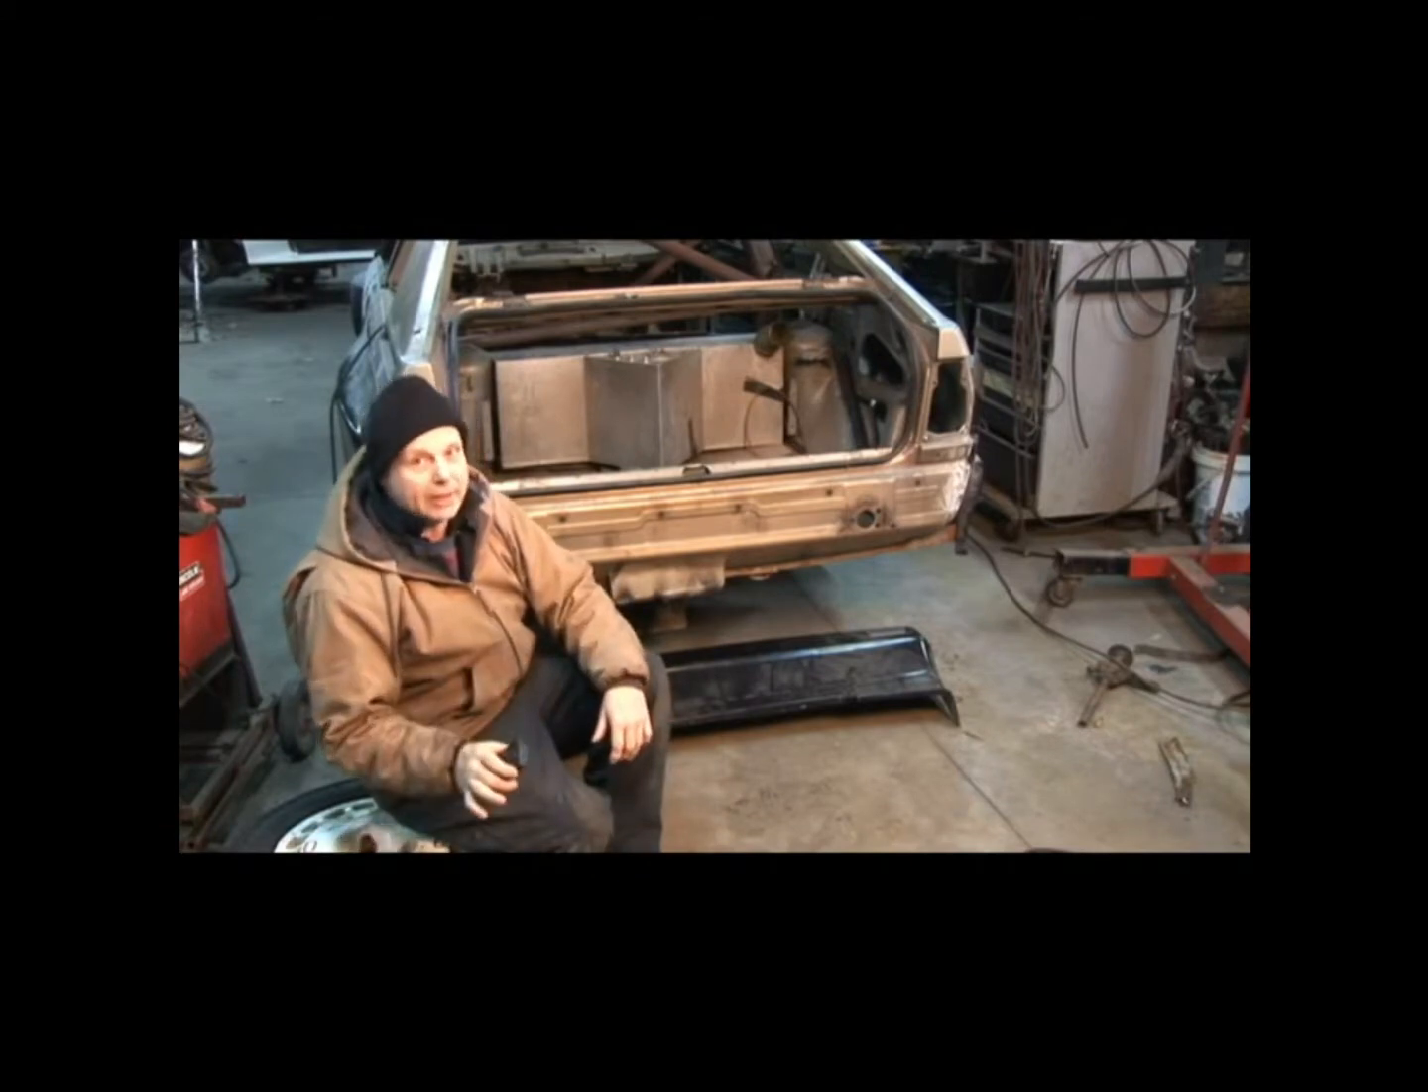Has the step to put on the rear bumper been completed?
No.